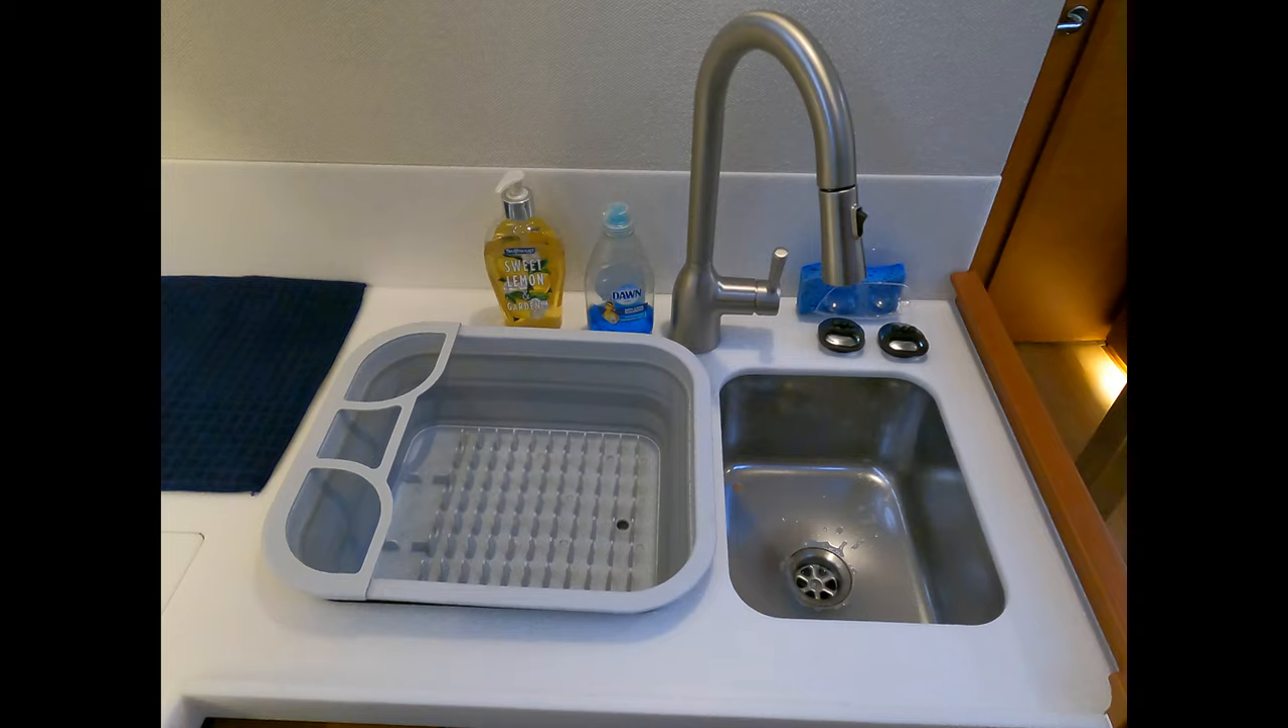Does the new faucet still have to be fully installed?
No.